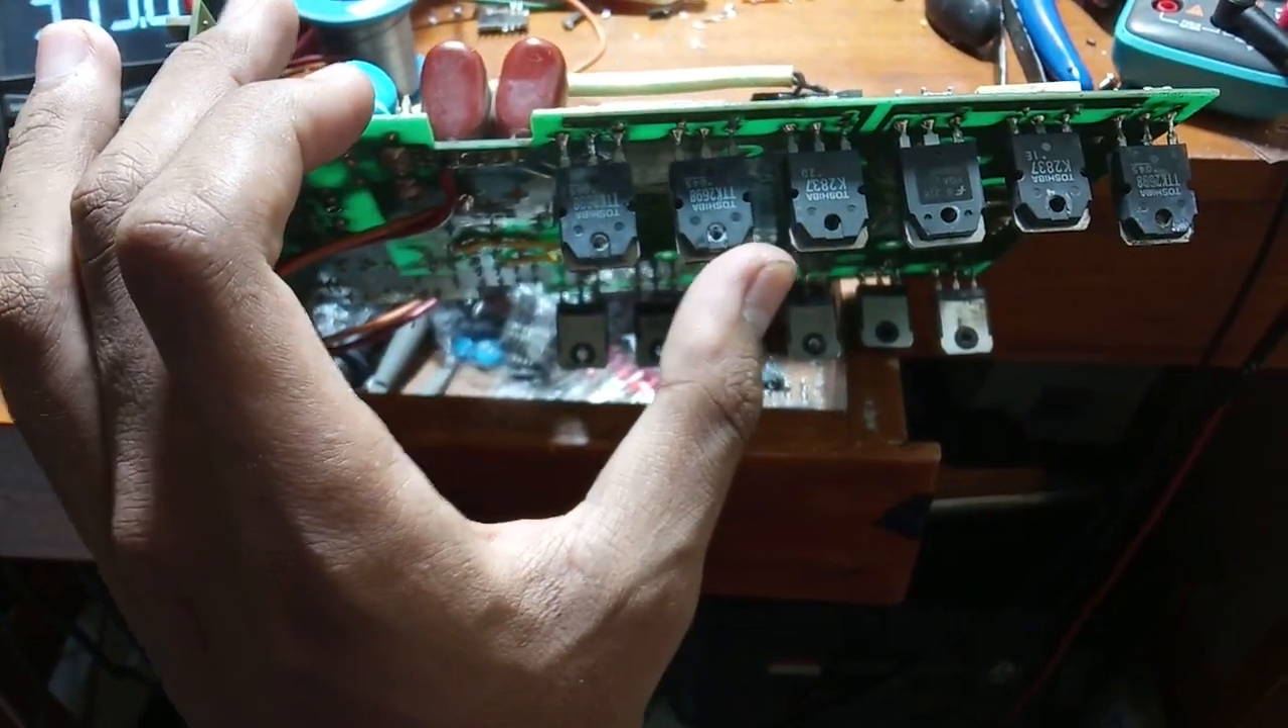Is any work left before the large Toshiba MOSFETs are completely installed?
No.